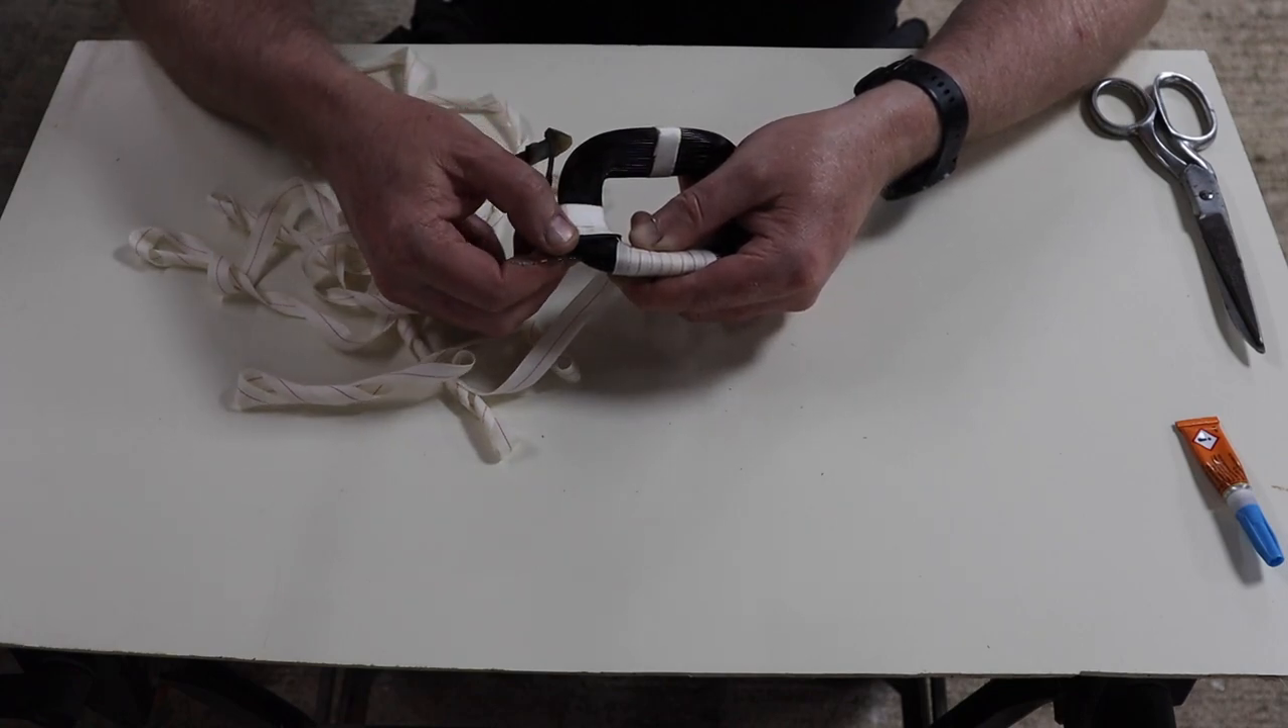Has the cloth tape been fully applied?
No.